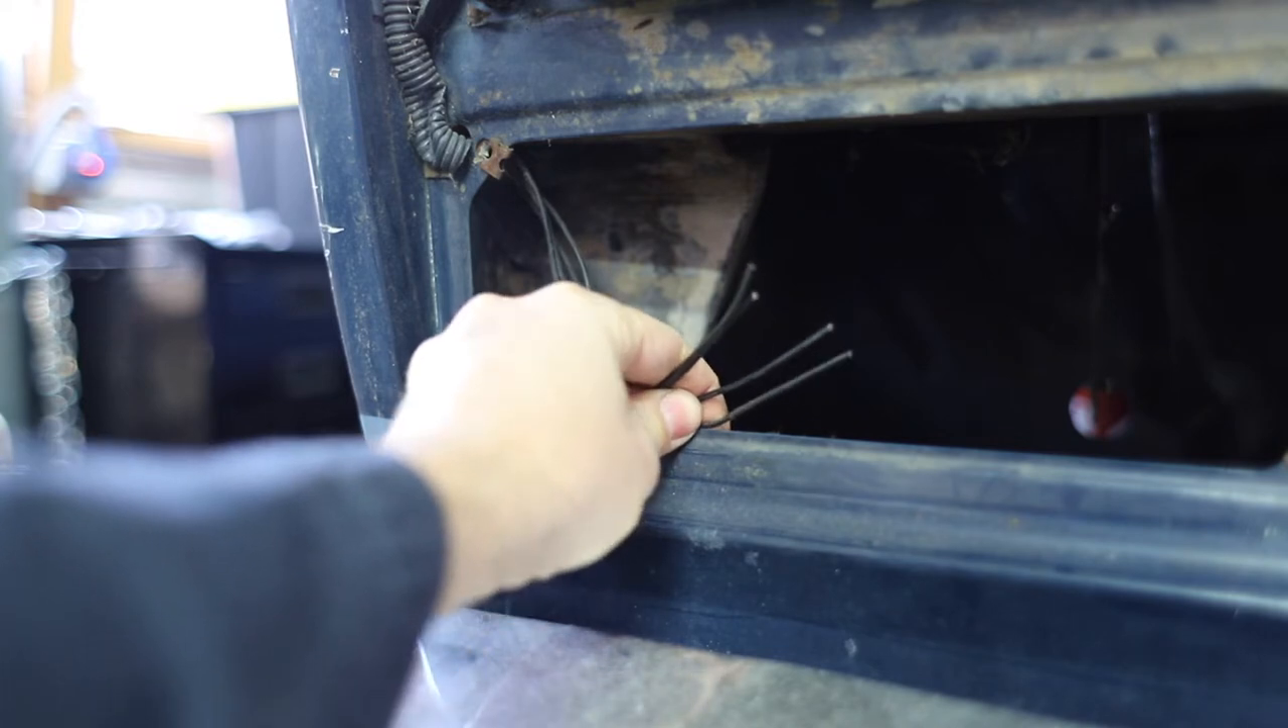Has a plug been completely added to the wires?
No.